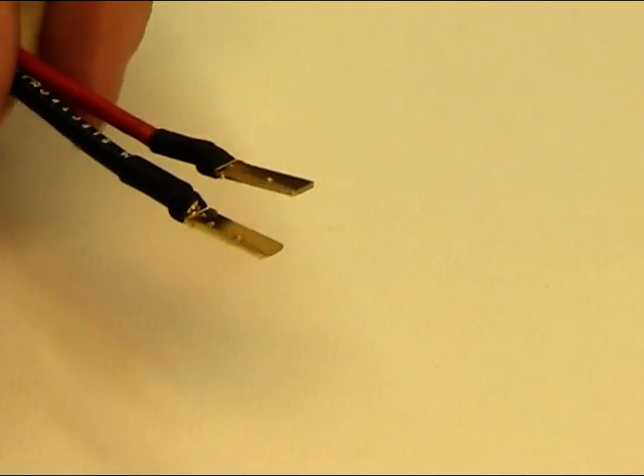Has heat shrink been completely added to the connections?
Yes.